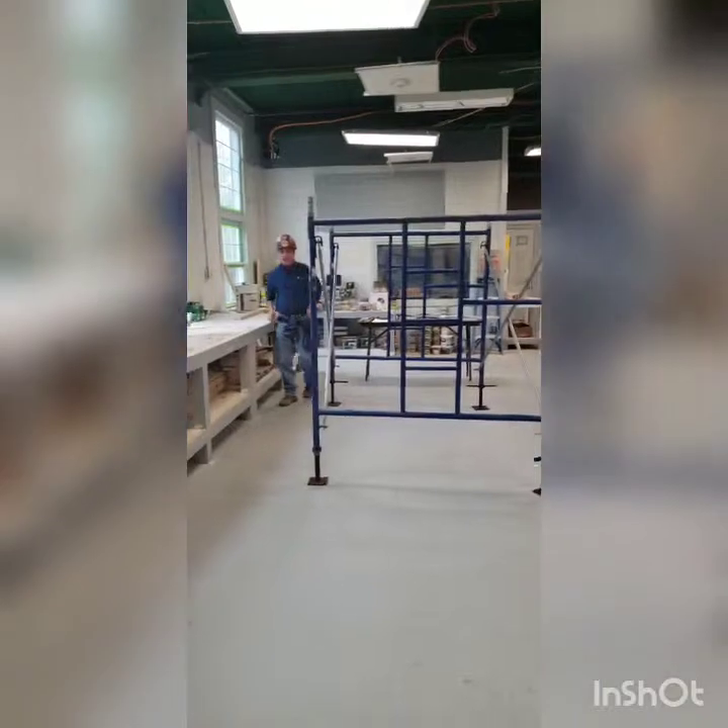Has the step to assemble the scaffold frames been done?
Yes.